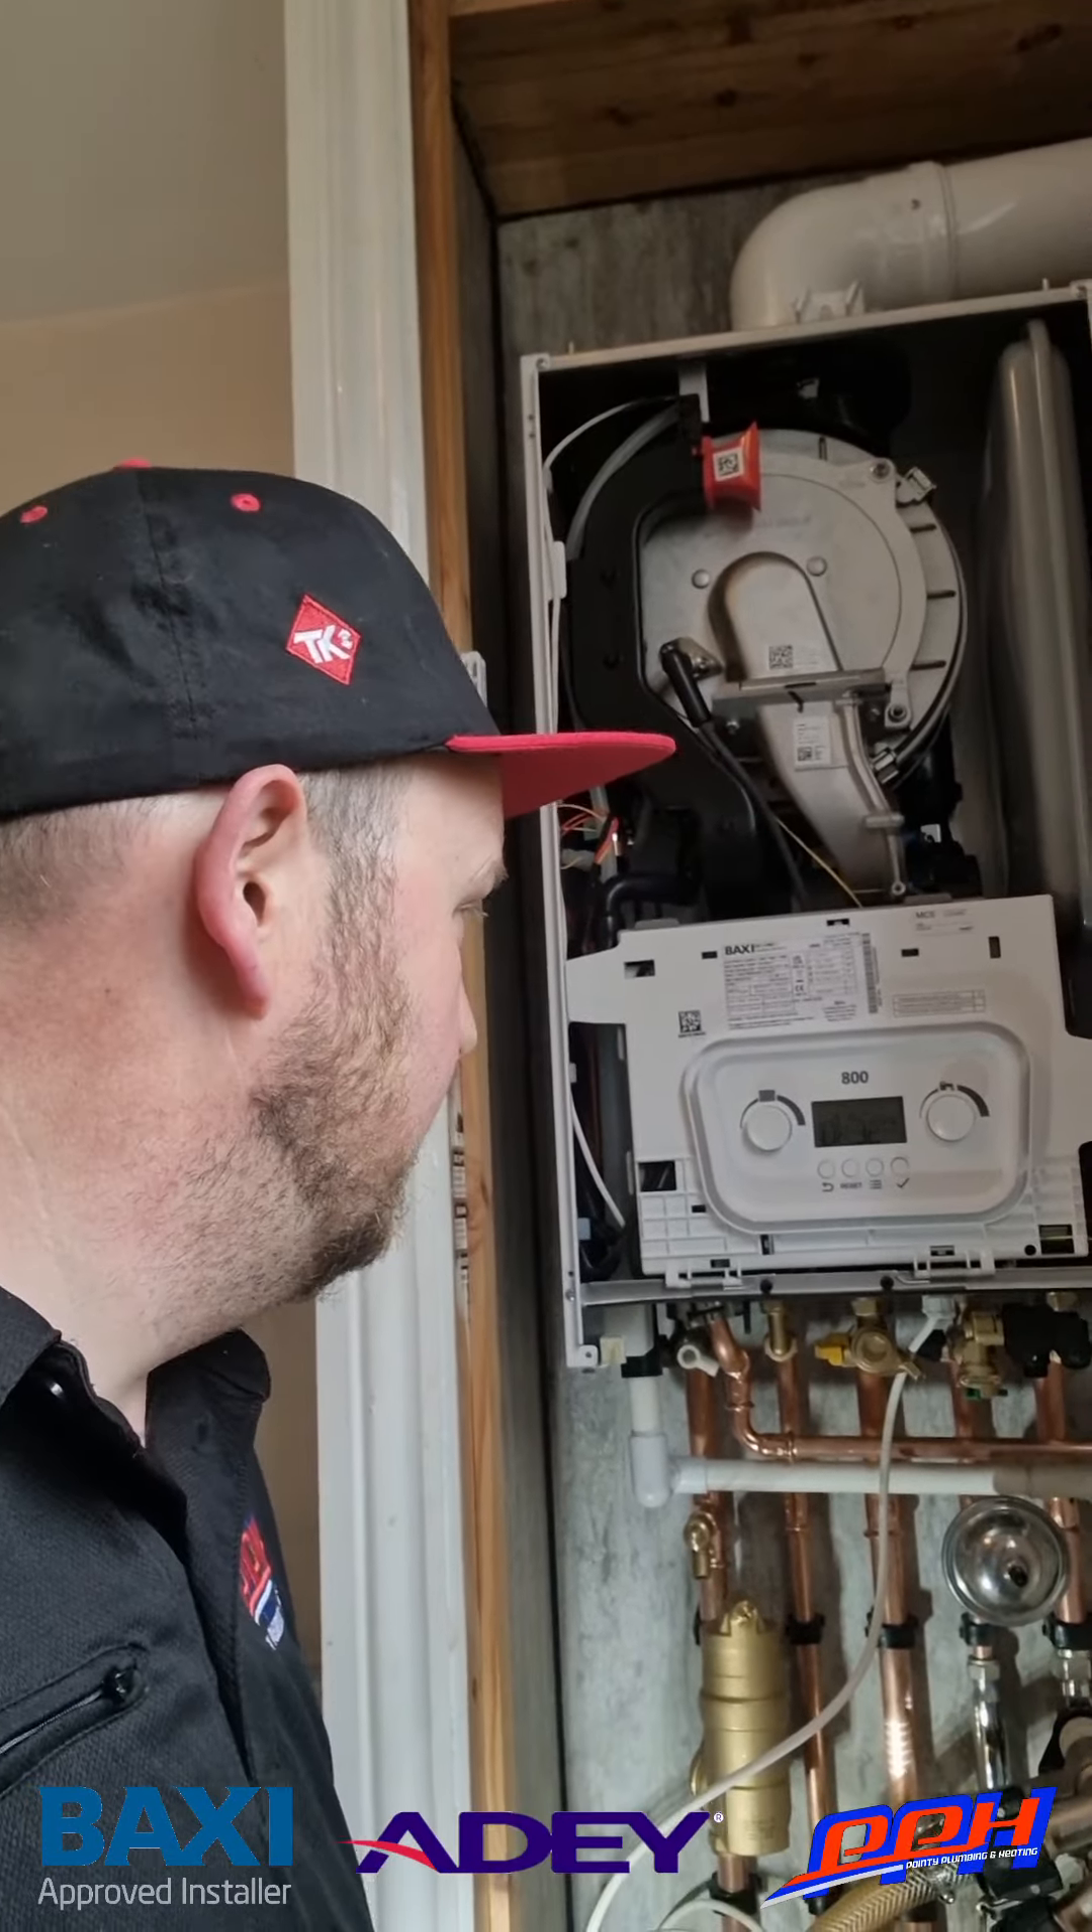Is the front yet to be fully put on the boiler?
Yes.